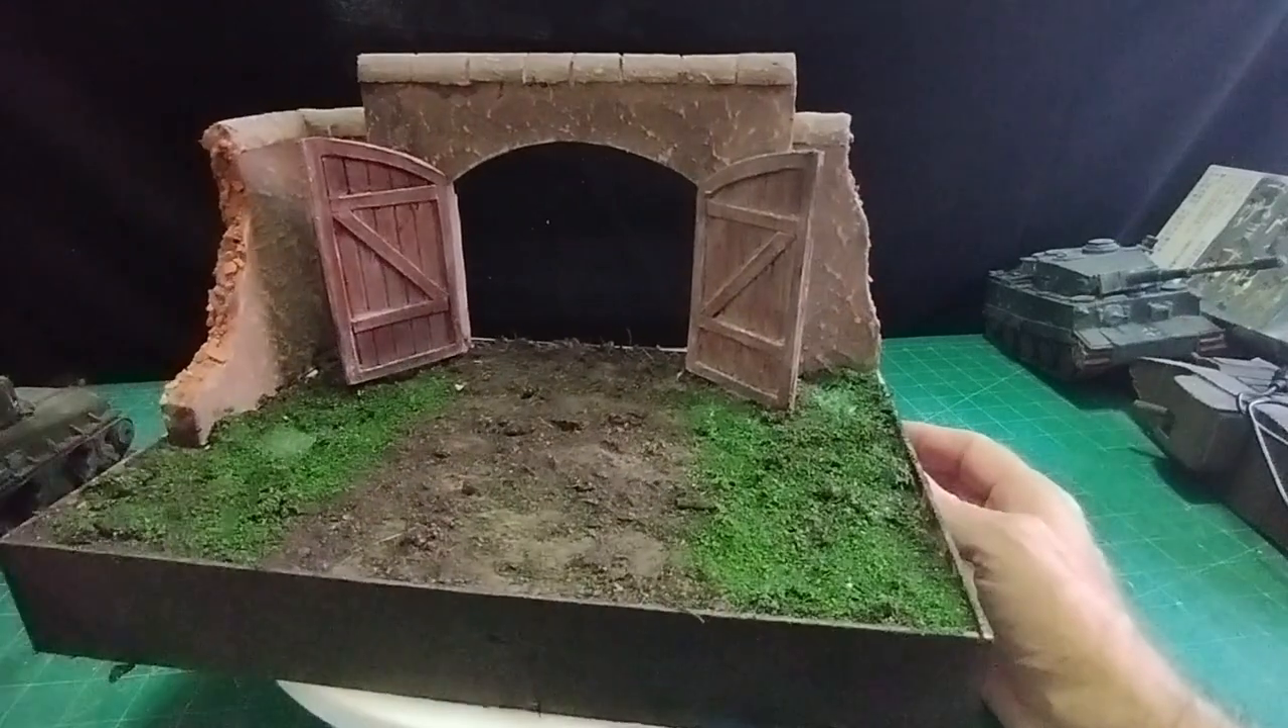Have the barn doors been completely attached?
Yes.